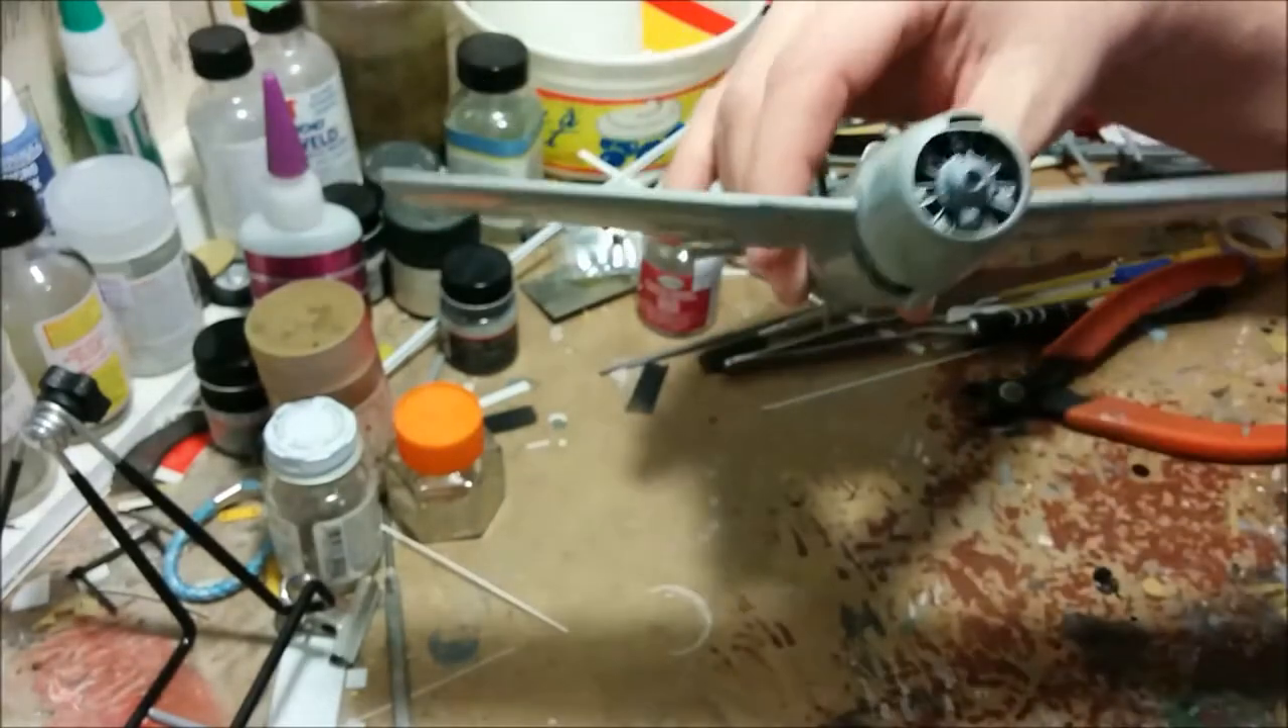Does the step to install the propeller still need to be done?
Yes.